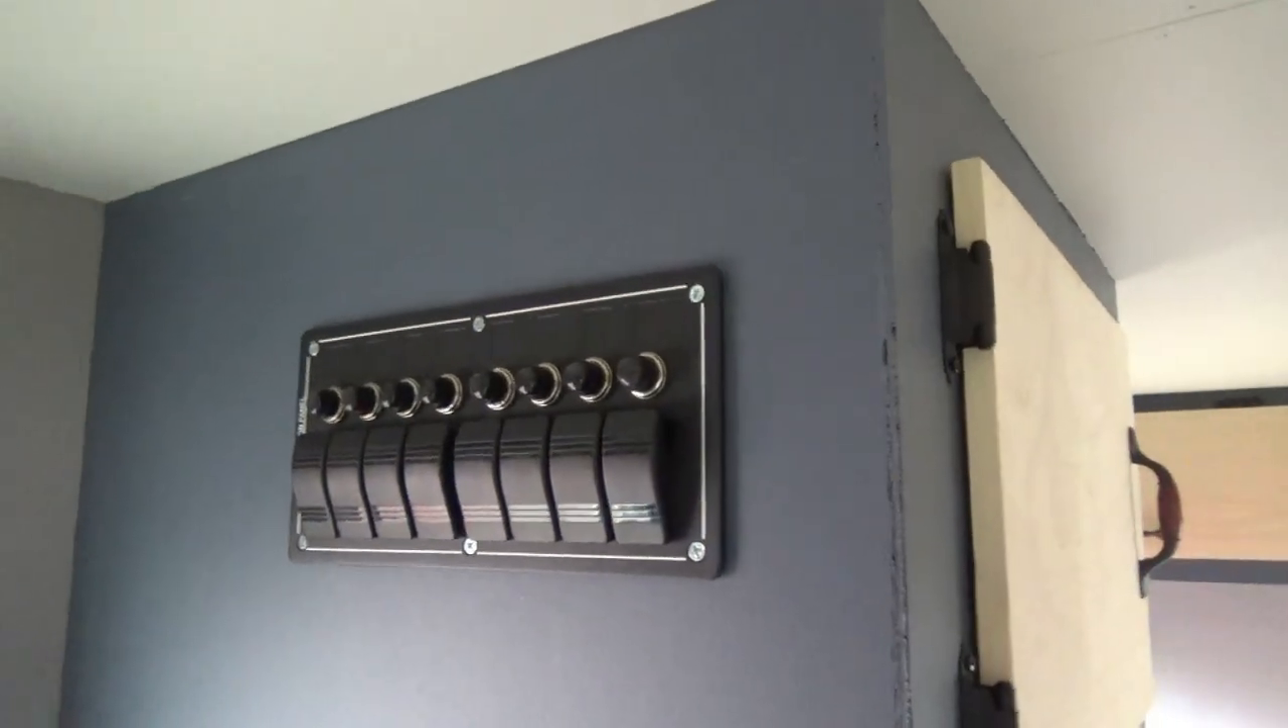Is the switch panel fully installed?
Yes.